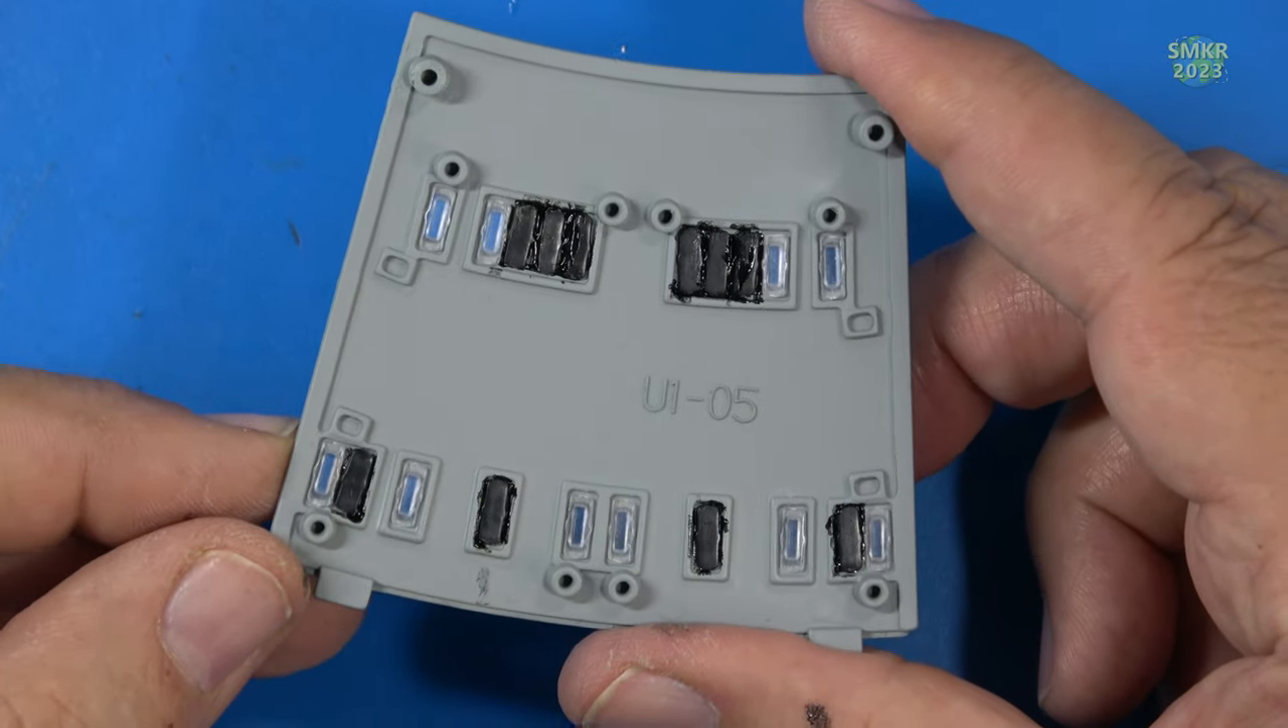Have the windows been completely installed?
Yes.